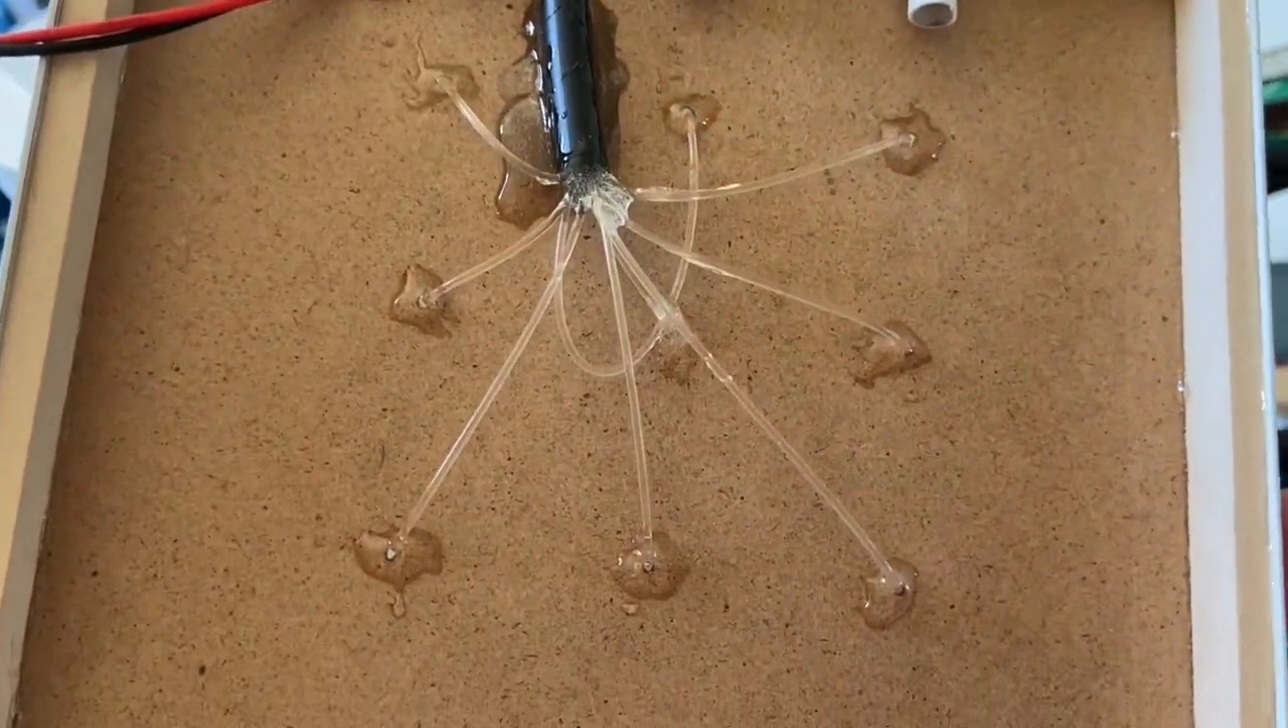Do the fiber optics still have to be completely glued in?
No.